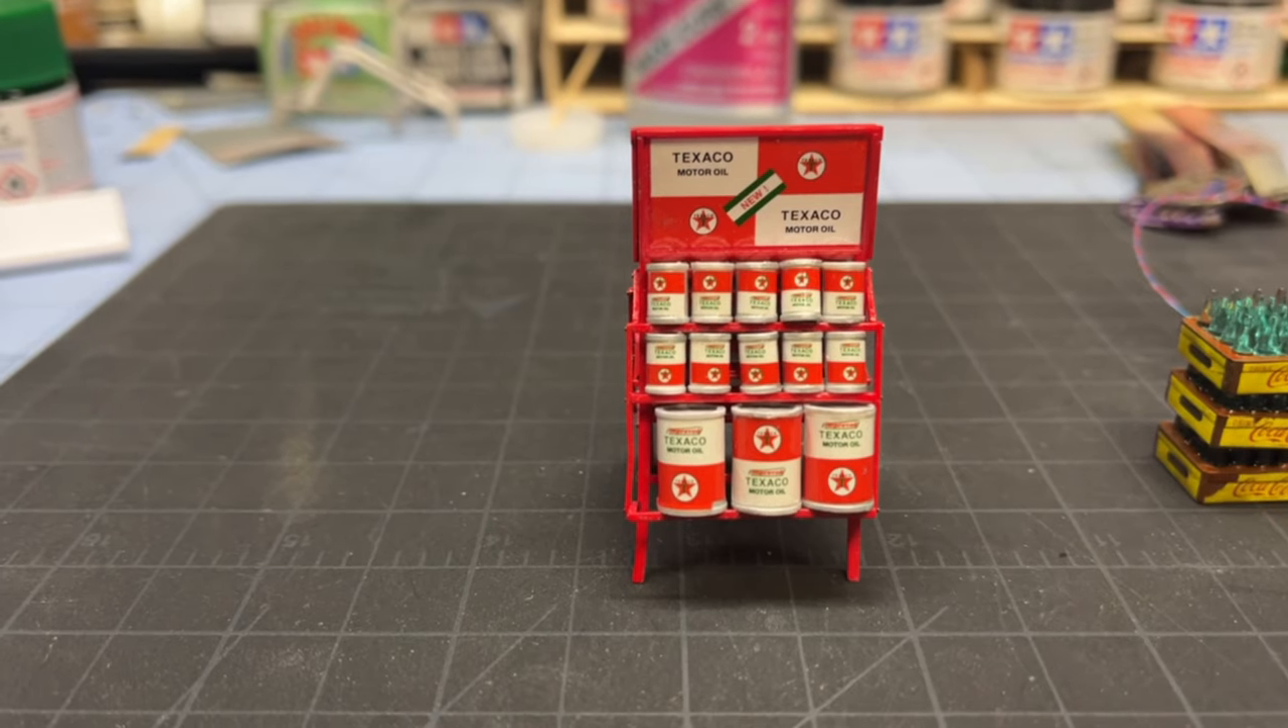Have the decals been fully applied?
Yes.